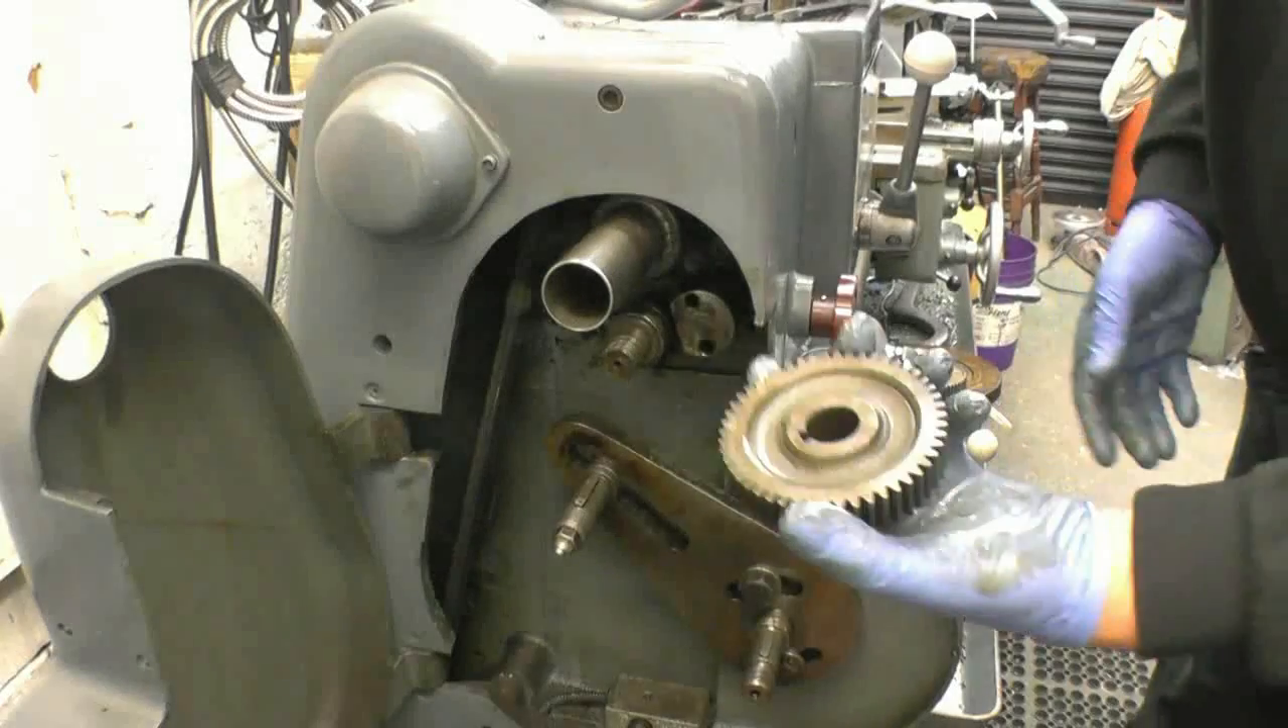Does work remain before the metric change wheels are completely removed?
No.